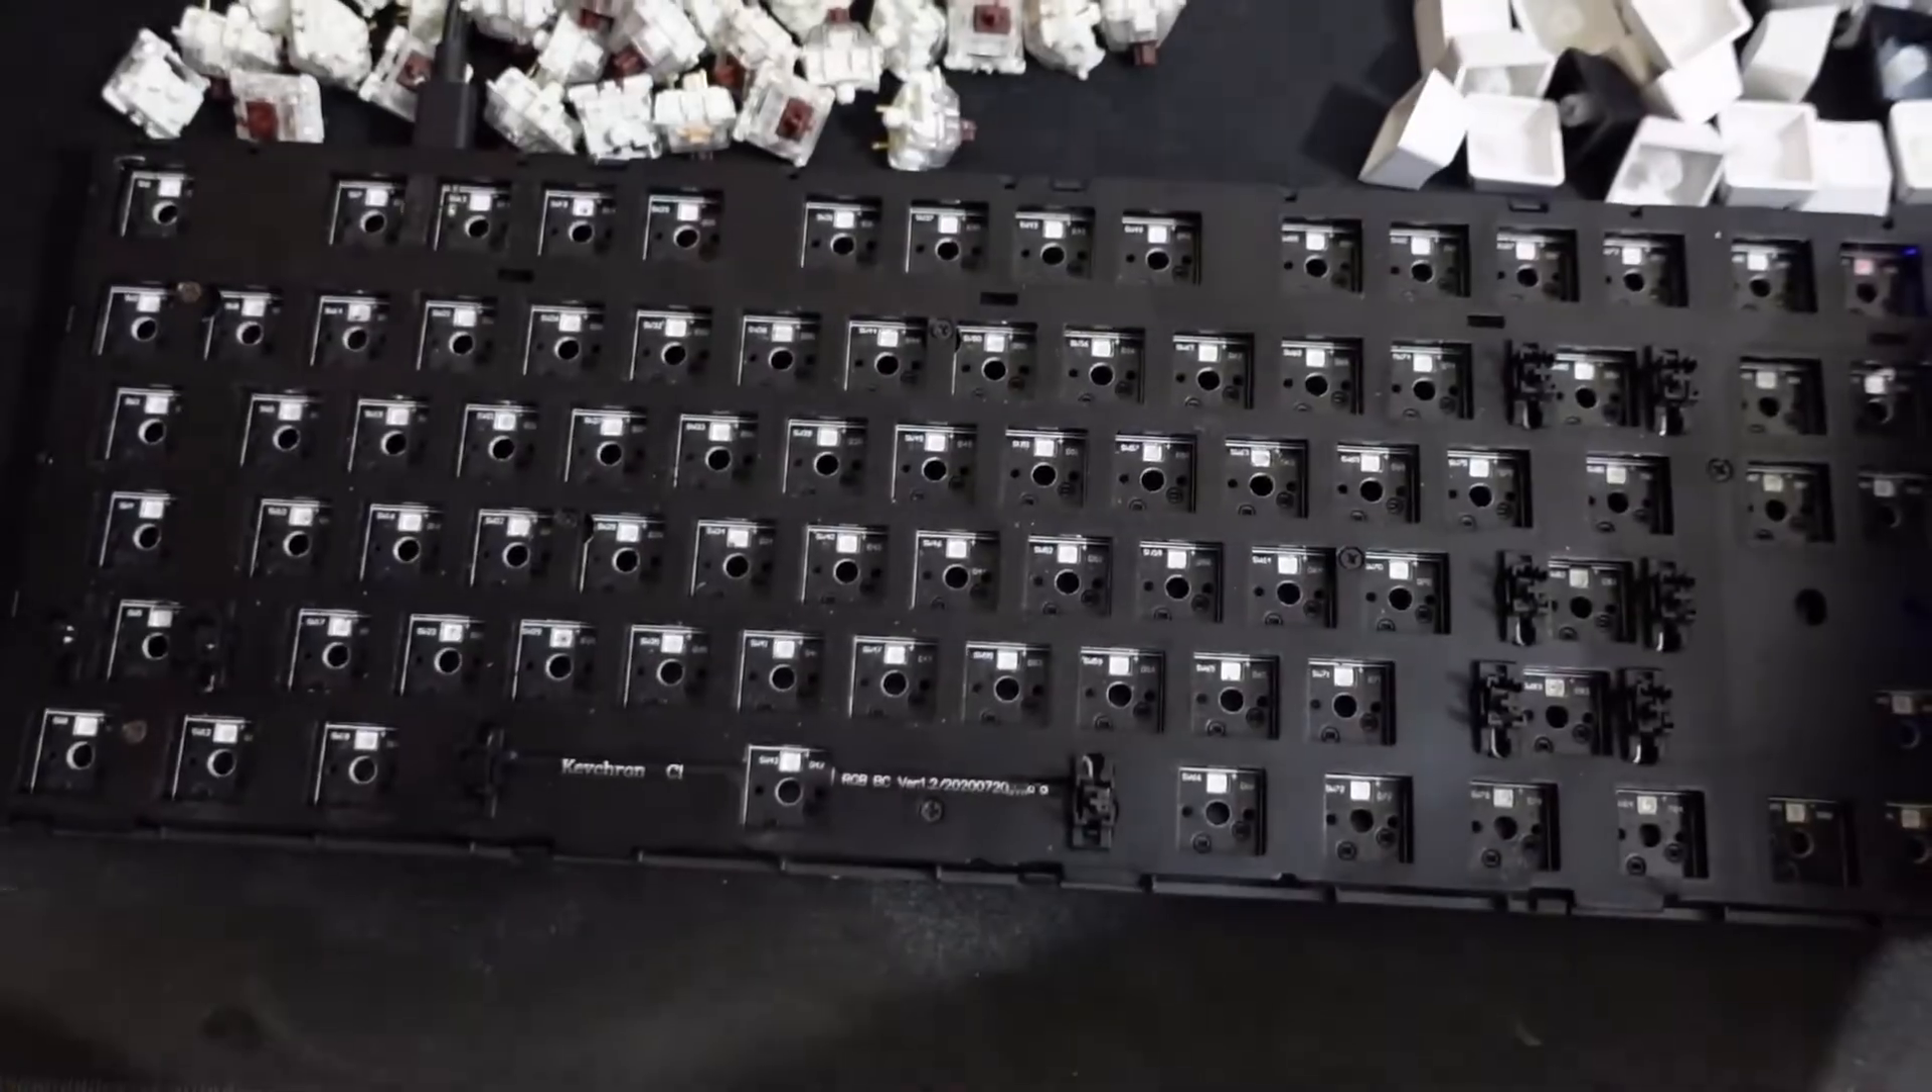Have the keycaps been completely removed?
Yes.